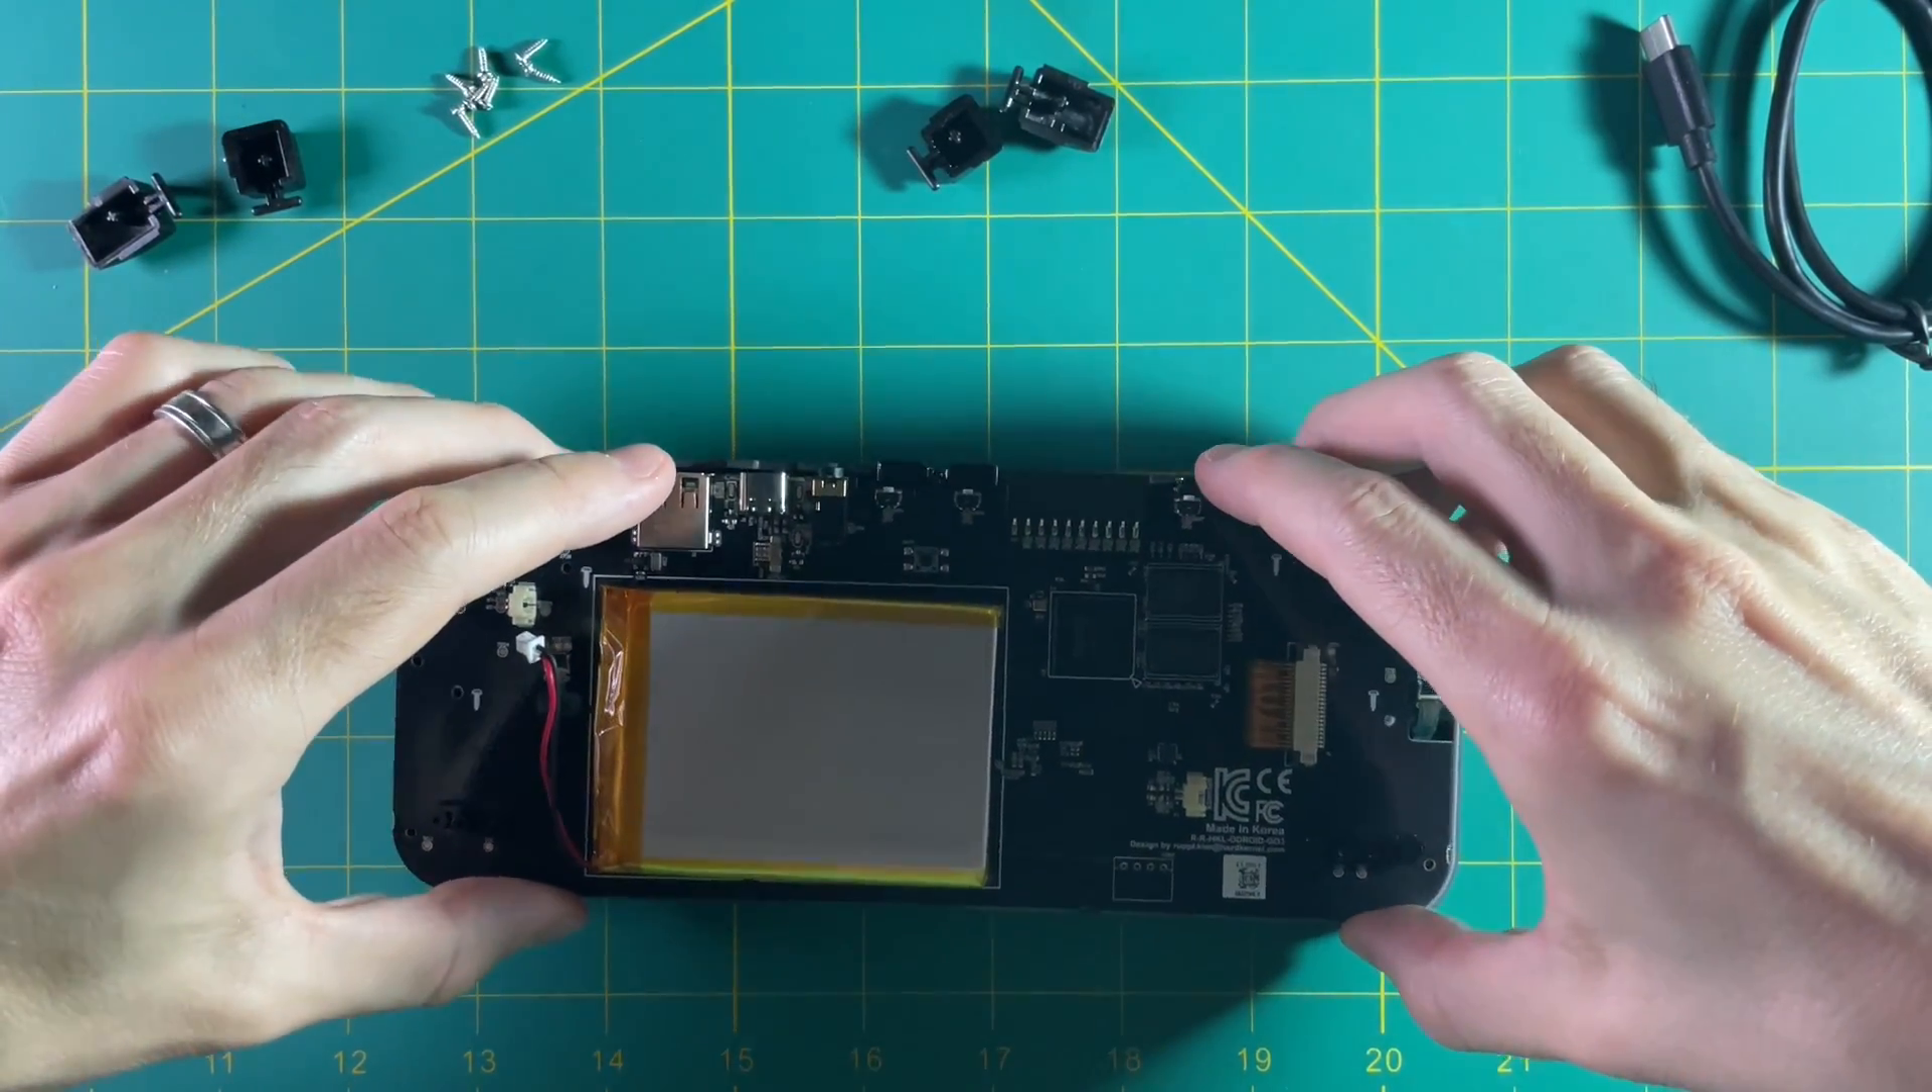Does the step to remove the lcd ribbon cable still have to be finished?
Yes.